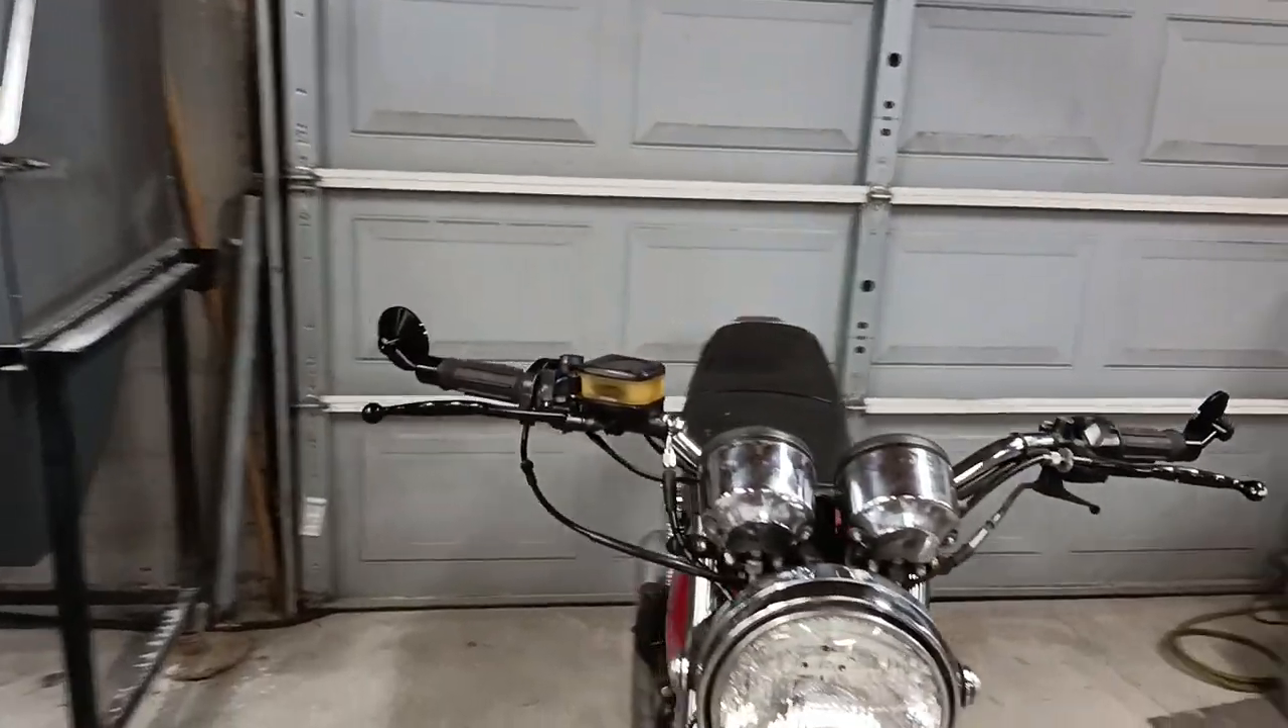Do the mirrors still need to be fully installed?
No.